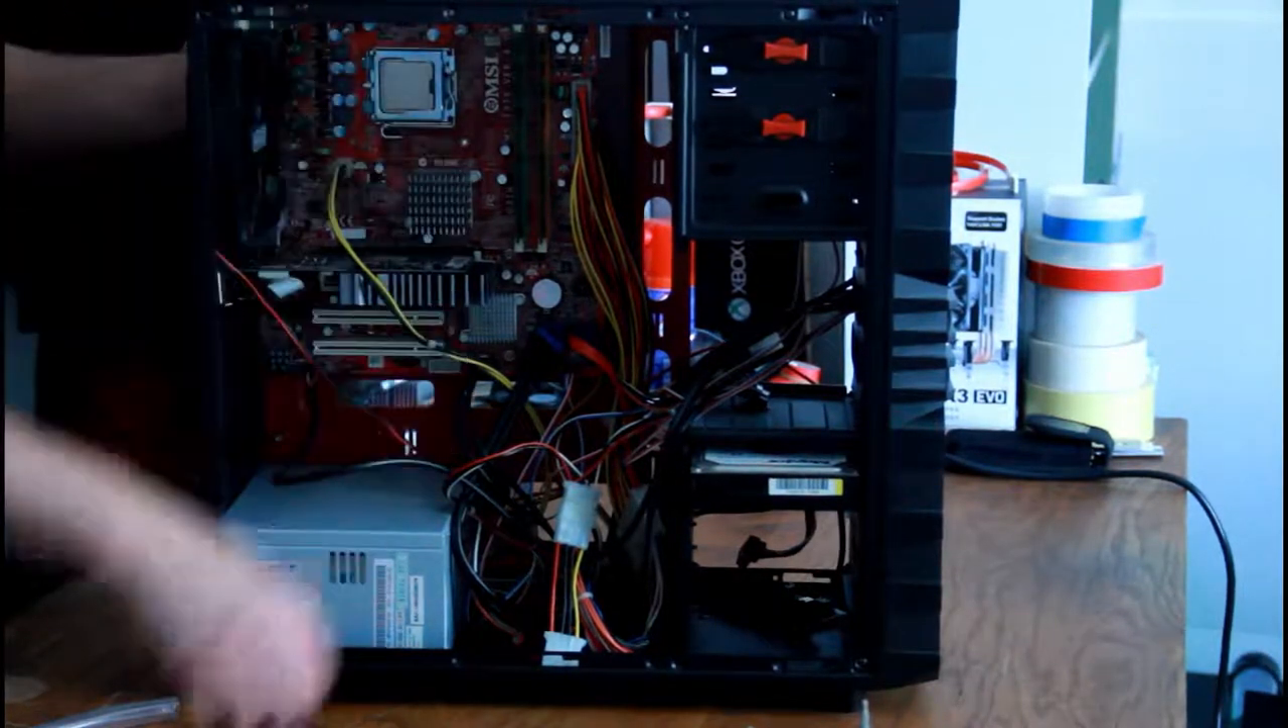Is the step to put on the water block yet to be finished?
Yes.